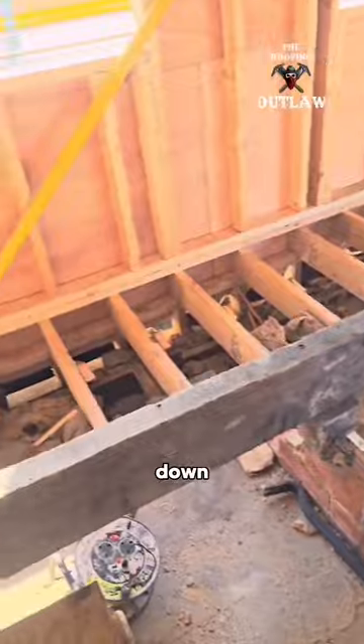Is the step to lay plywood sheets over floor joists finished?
No.